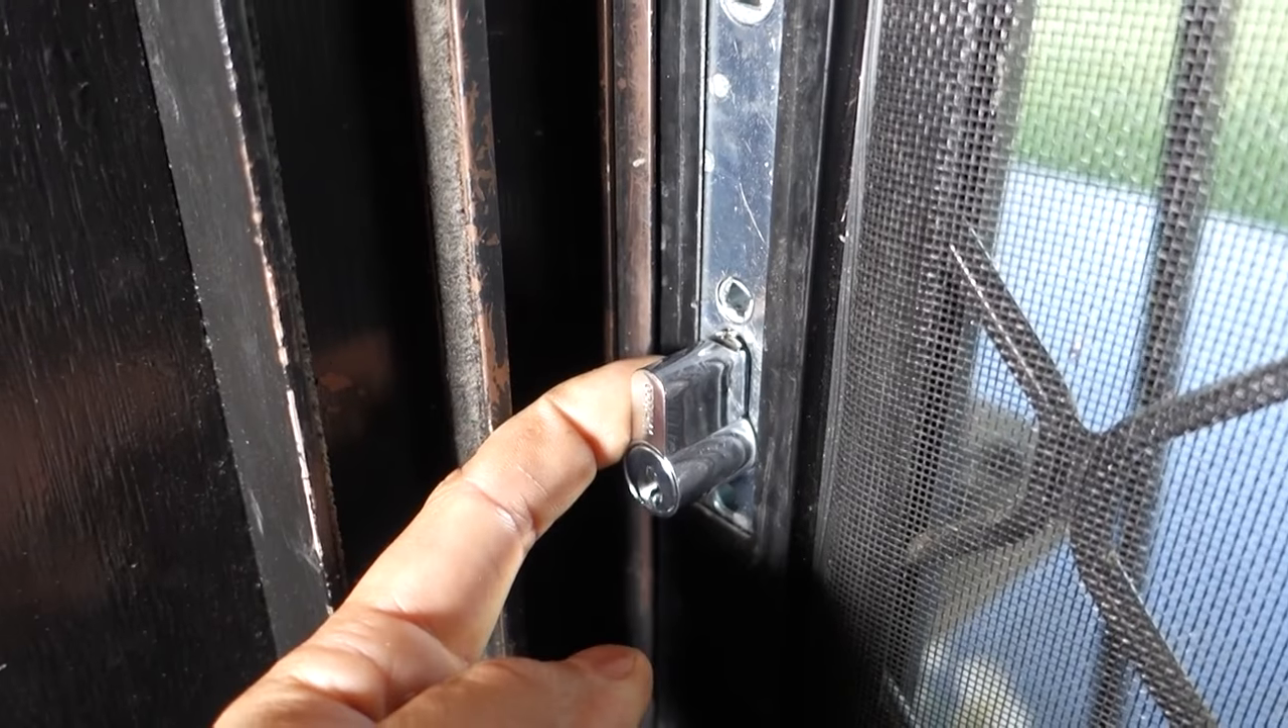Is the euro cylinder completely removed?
No.